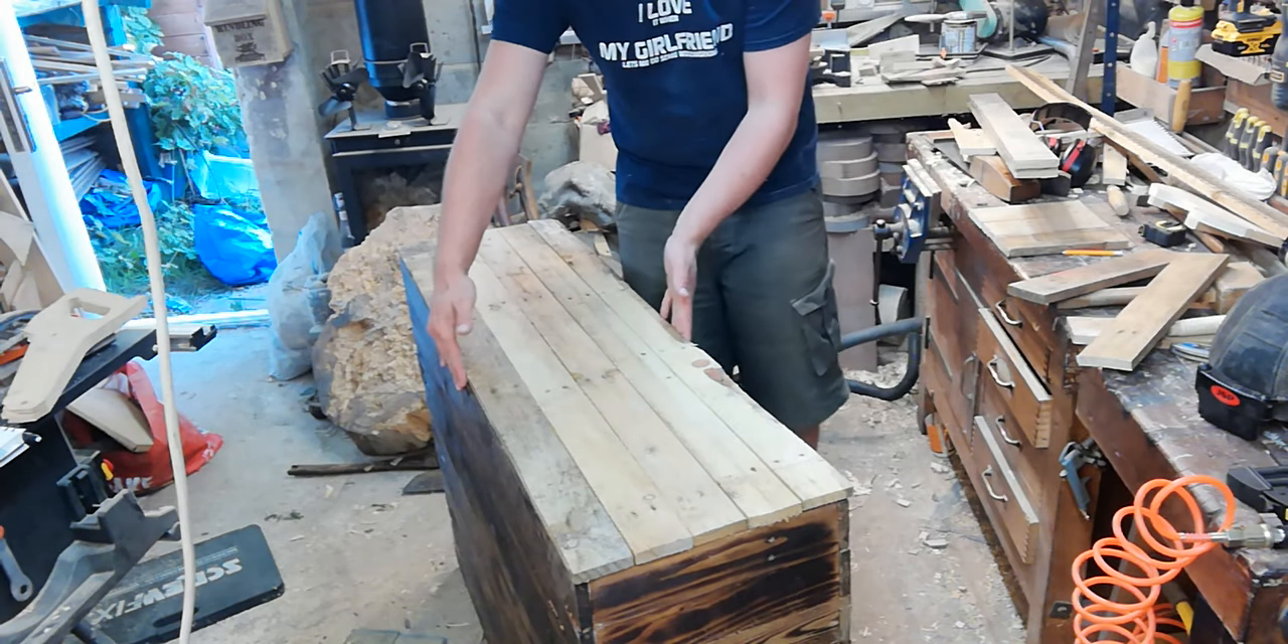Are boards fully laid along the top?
Yes.